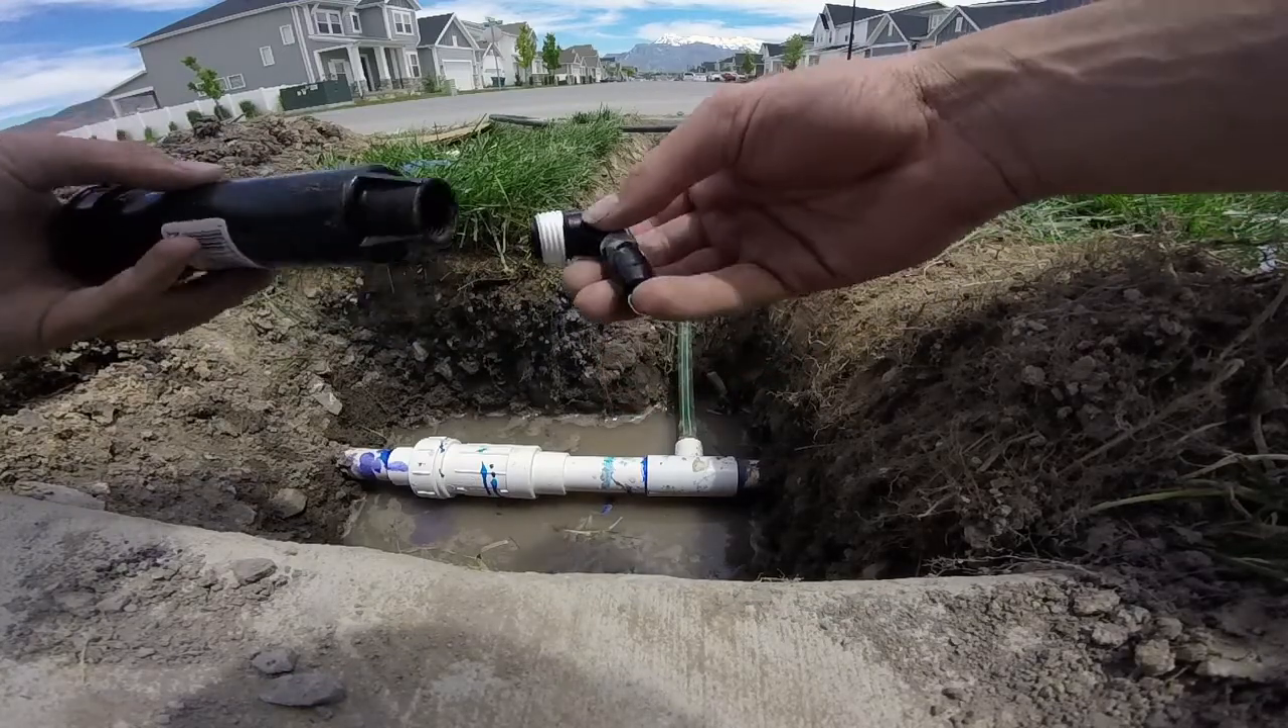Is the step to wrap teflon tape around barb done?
Yes.